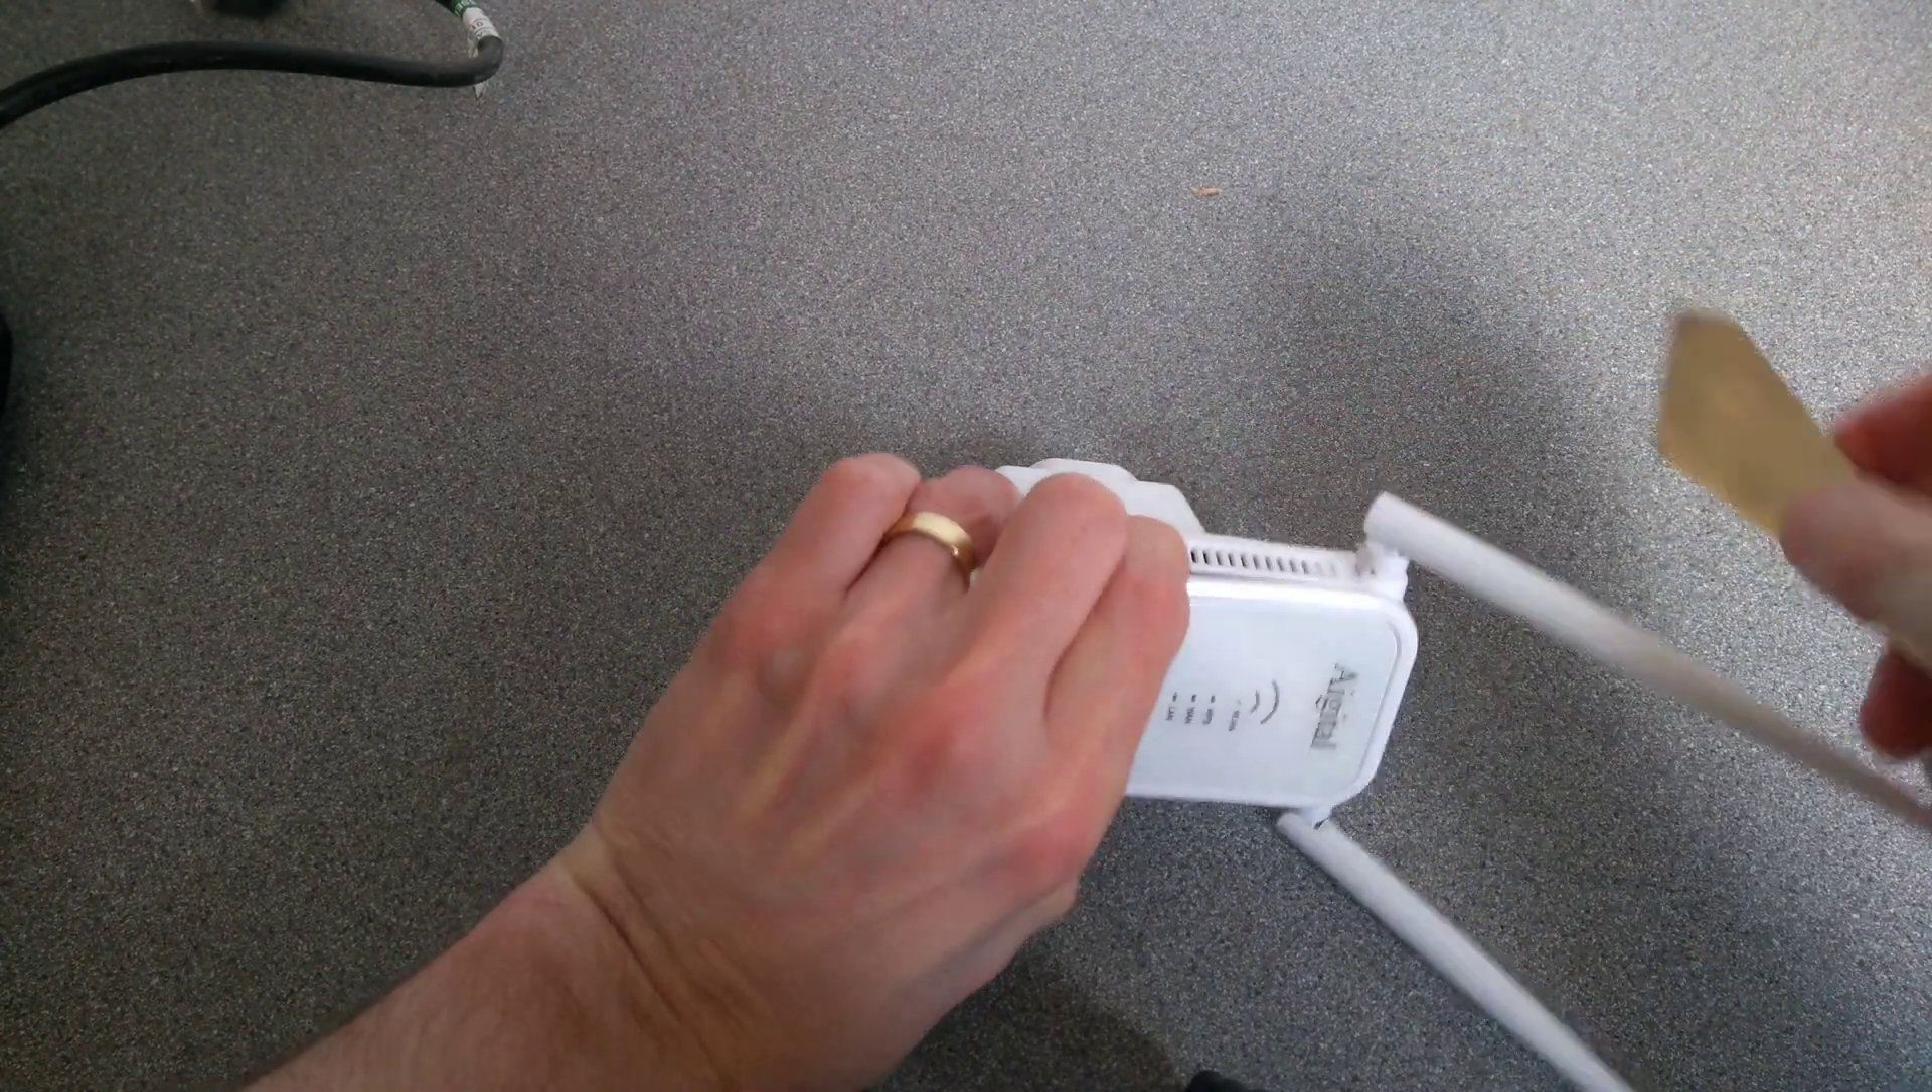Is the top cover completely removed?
No.